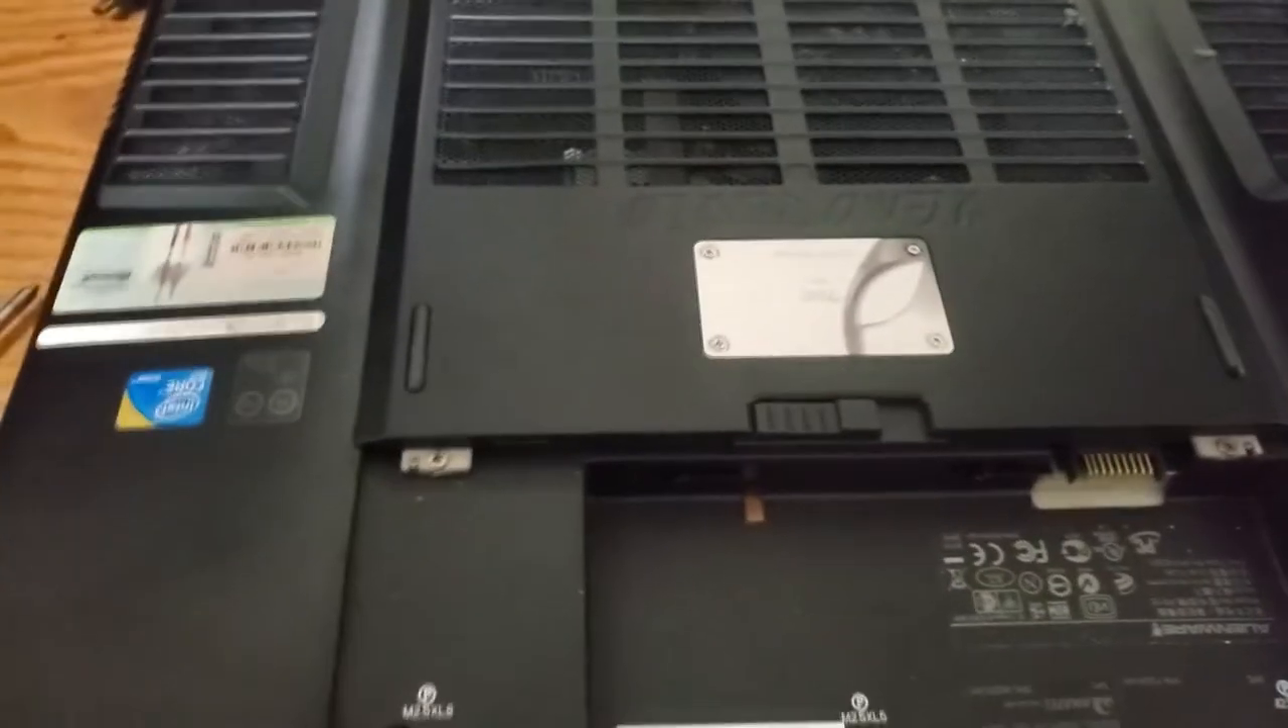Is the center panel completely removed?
No.